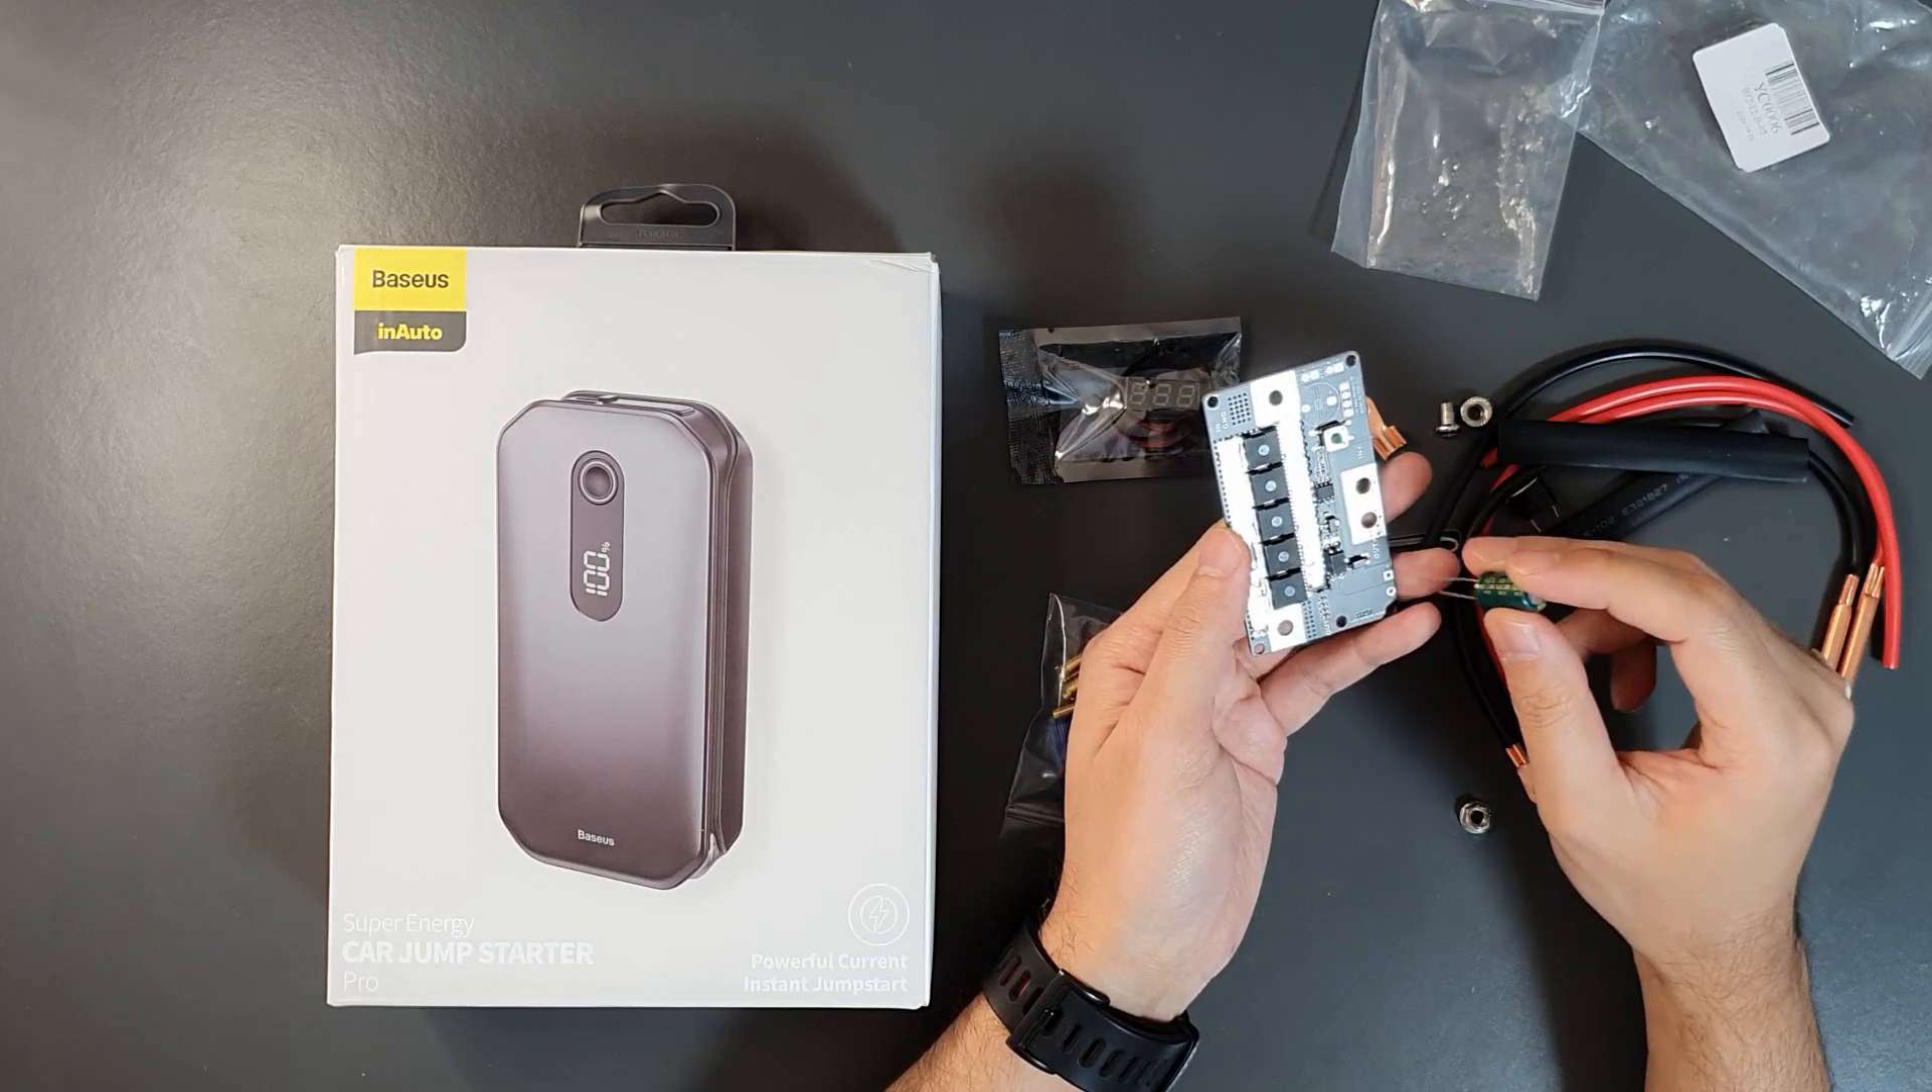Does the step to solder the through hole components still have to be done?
Yes.